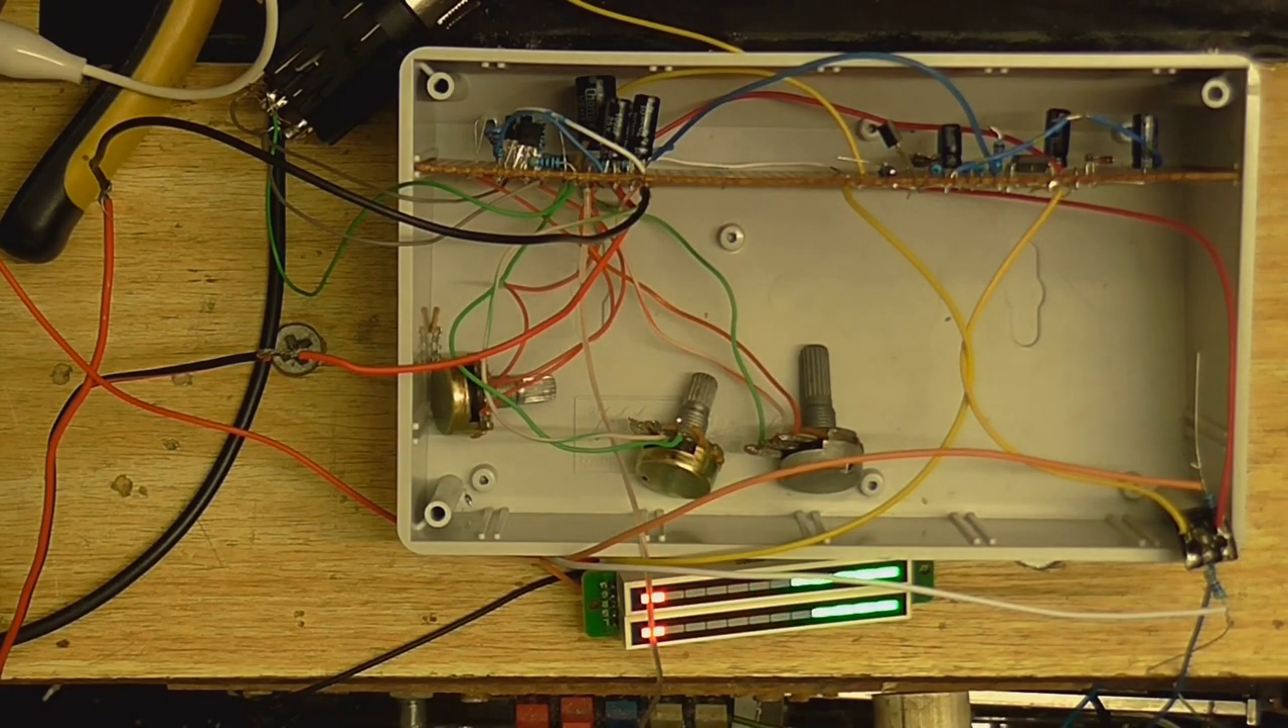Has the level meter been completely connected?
Yes.